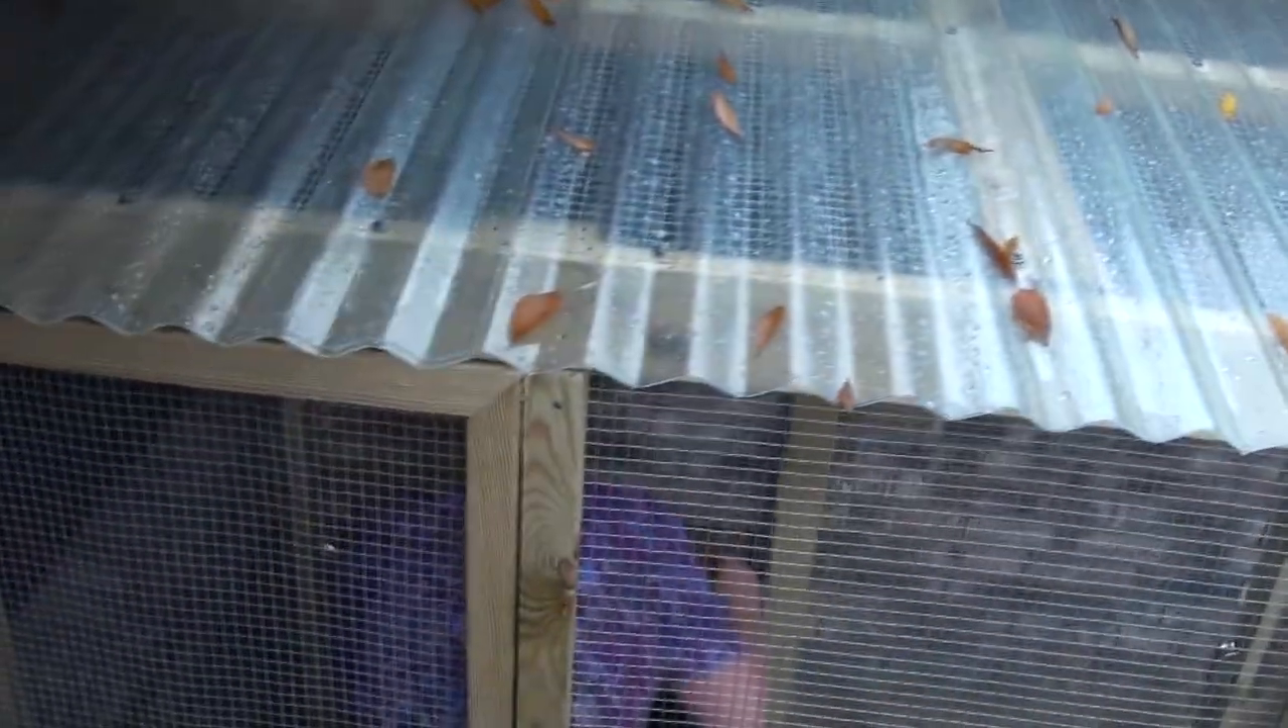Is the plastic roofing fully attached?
Yes.